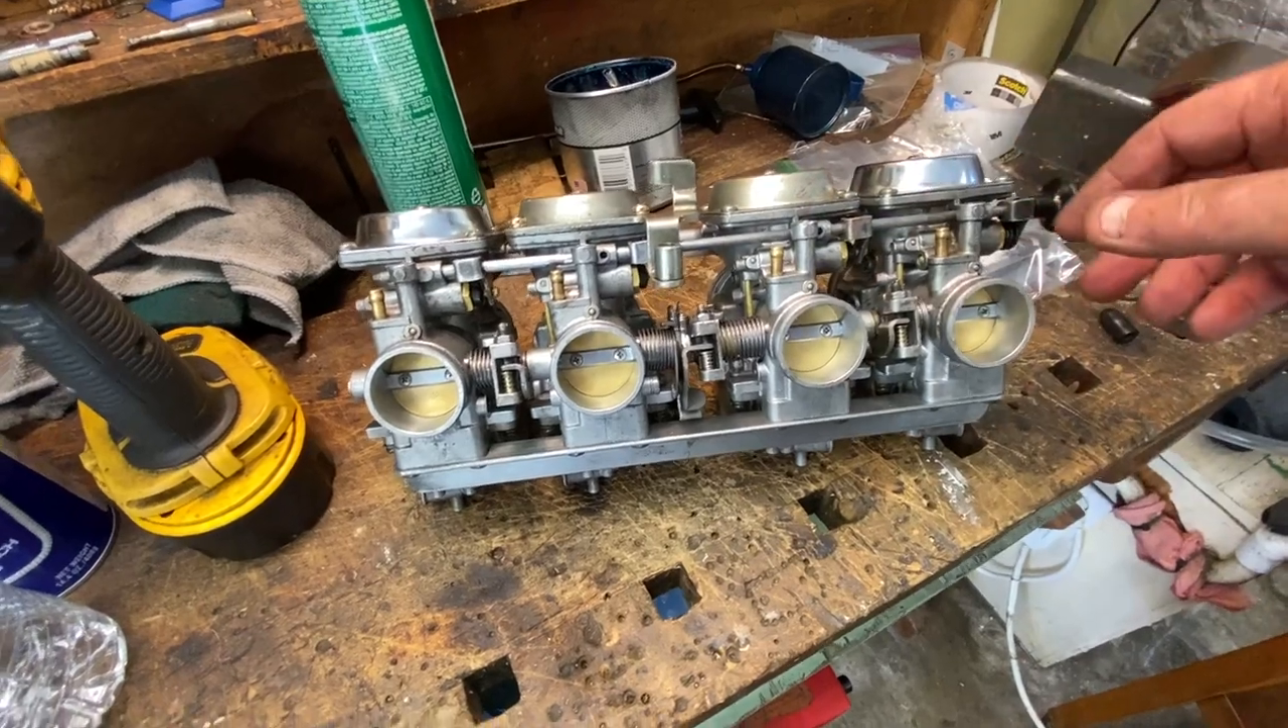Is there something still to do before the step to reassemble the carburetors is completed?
No.